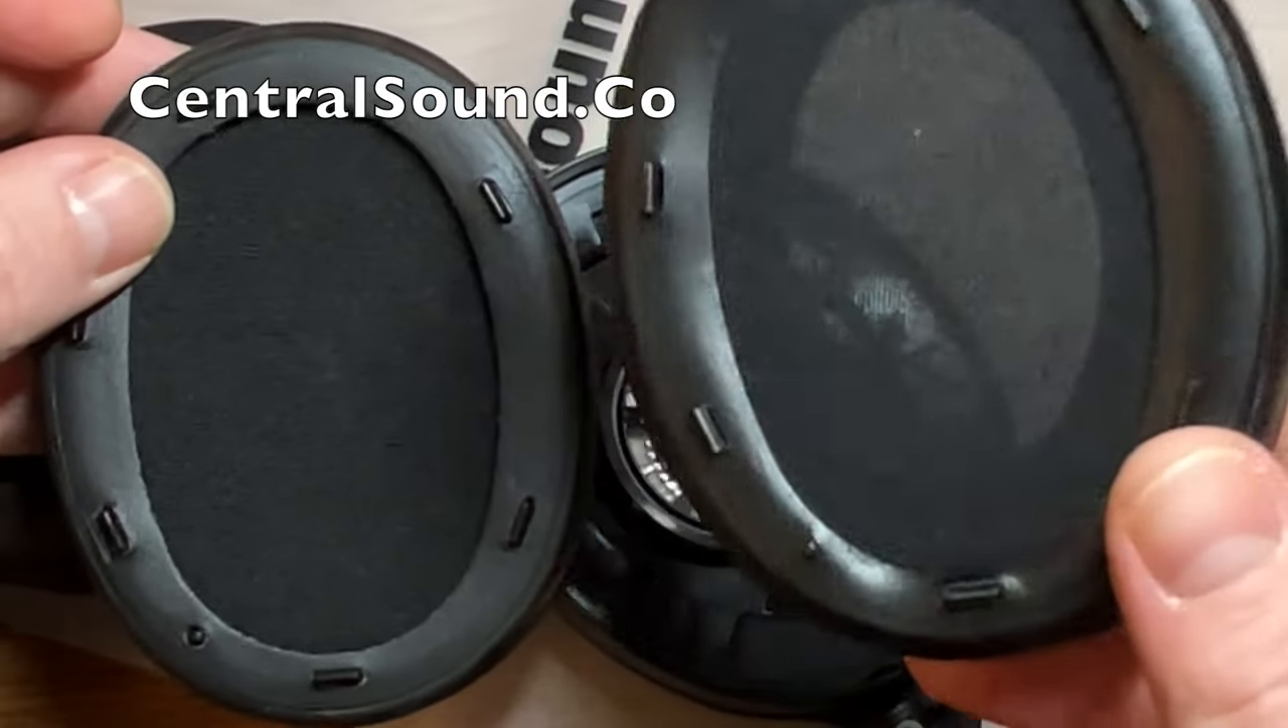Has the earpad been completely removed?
Yes.